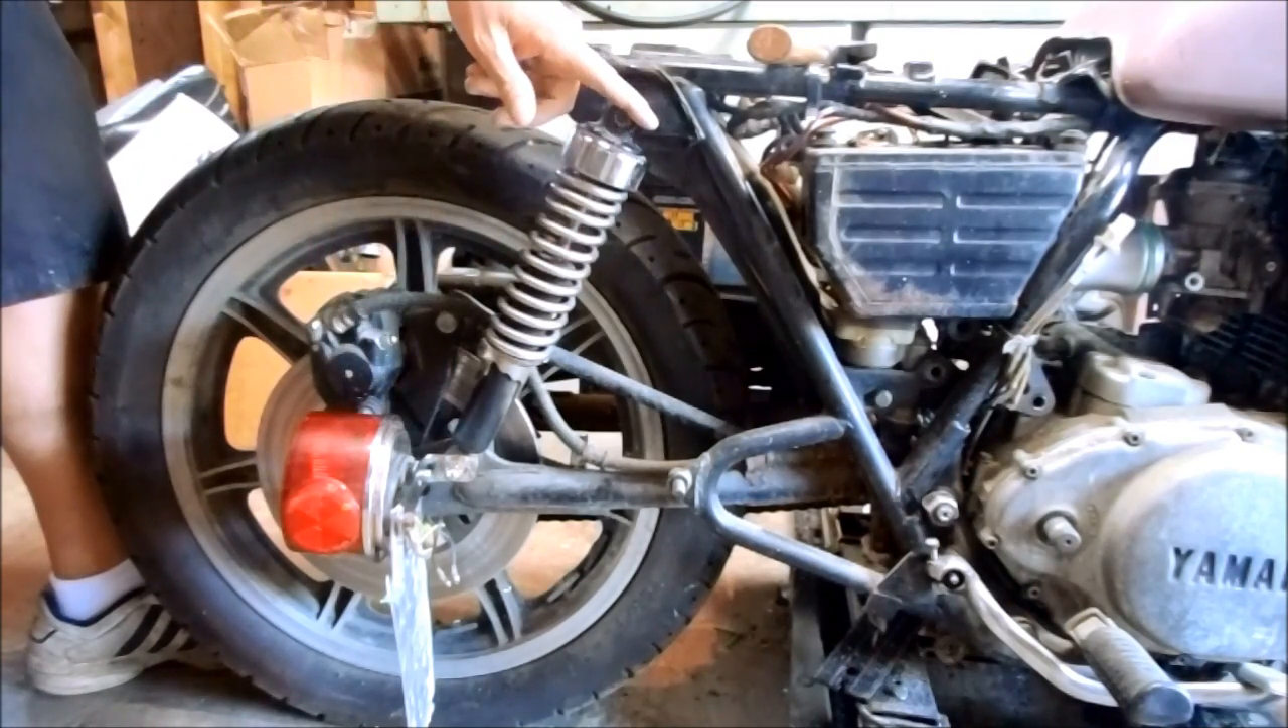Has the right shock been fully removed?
No.